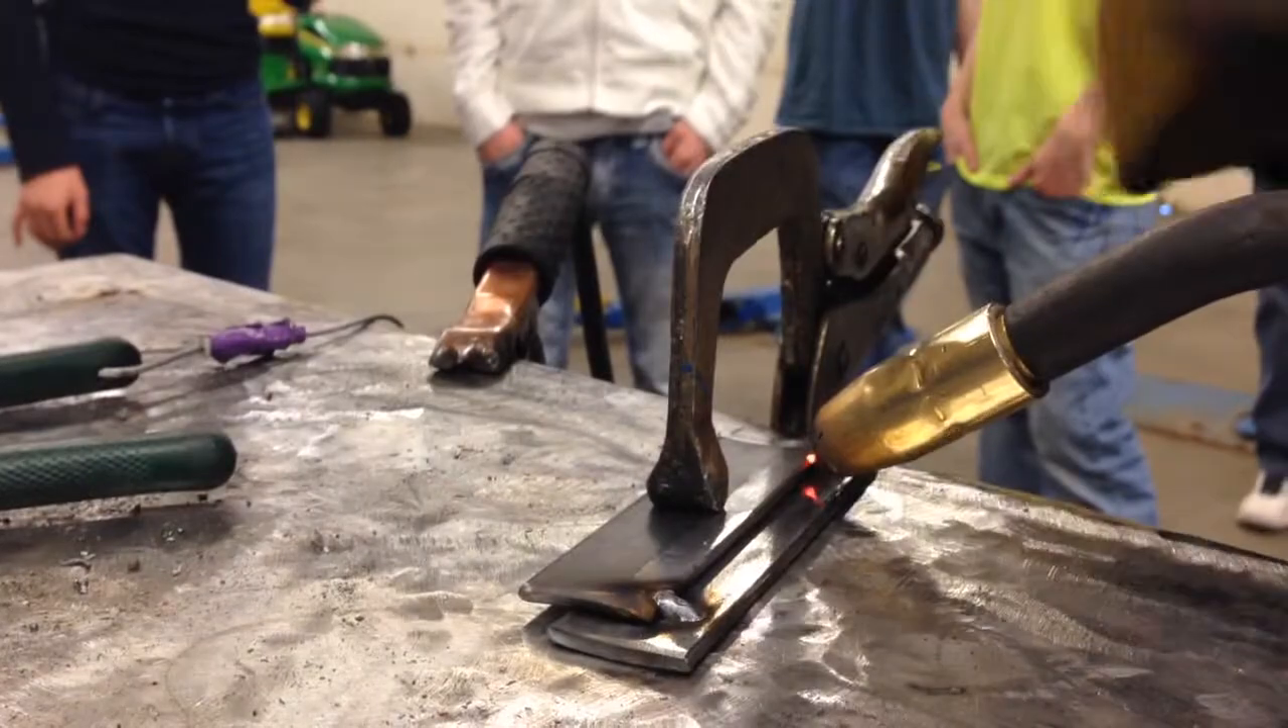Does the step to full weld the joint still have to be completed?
Yes.